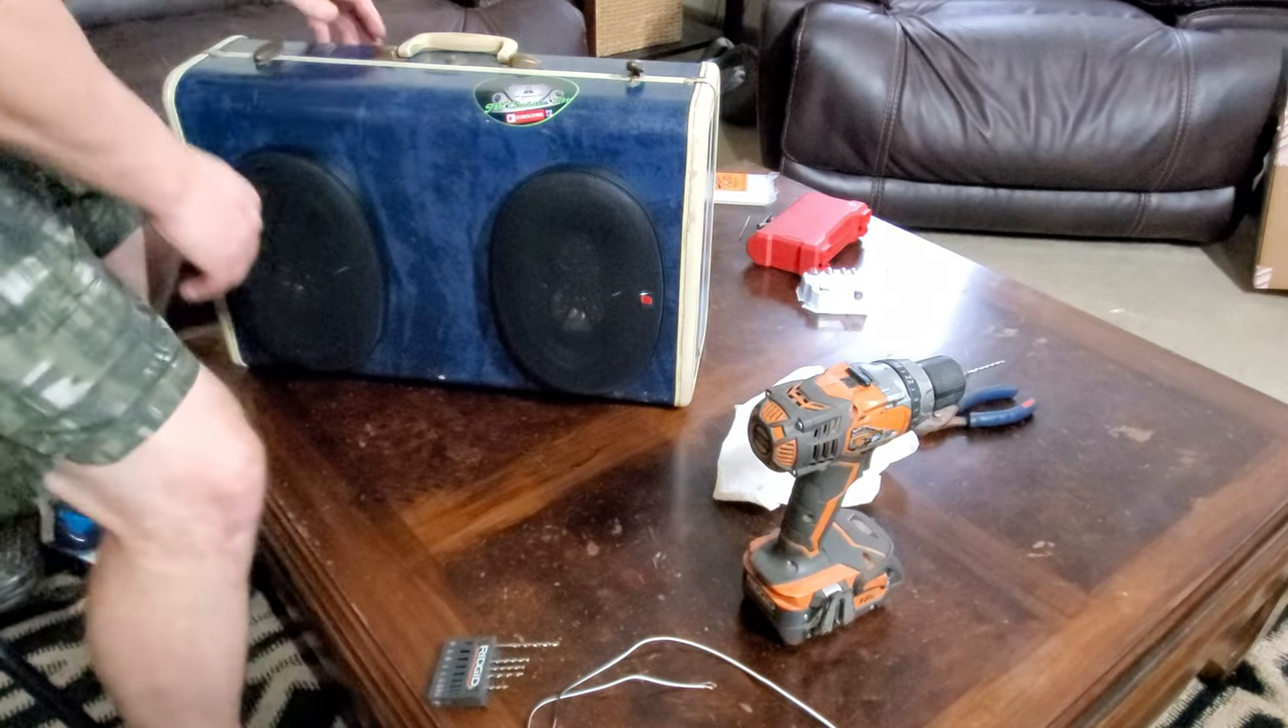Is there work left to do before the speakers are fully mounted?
No.